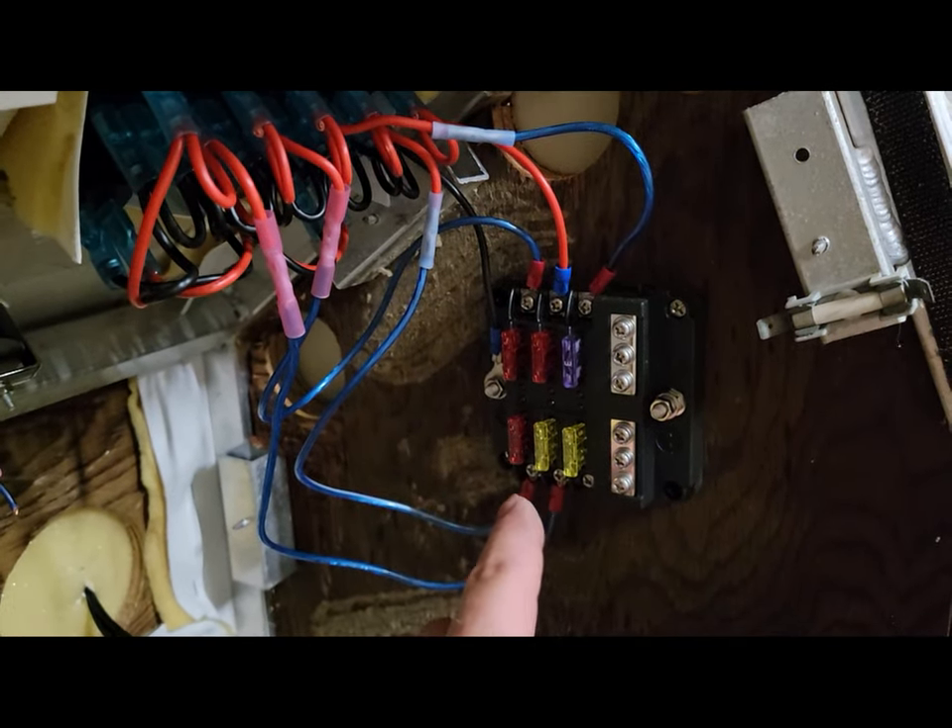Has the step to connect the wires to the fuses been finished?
Yes.